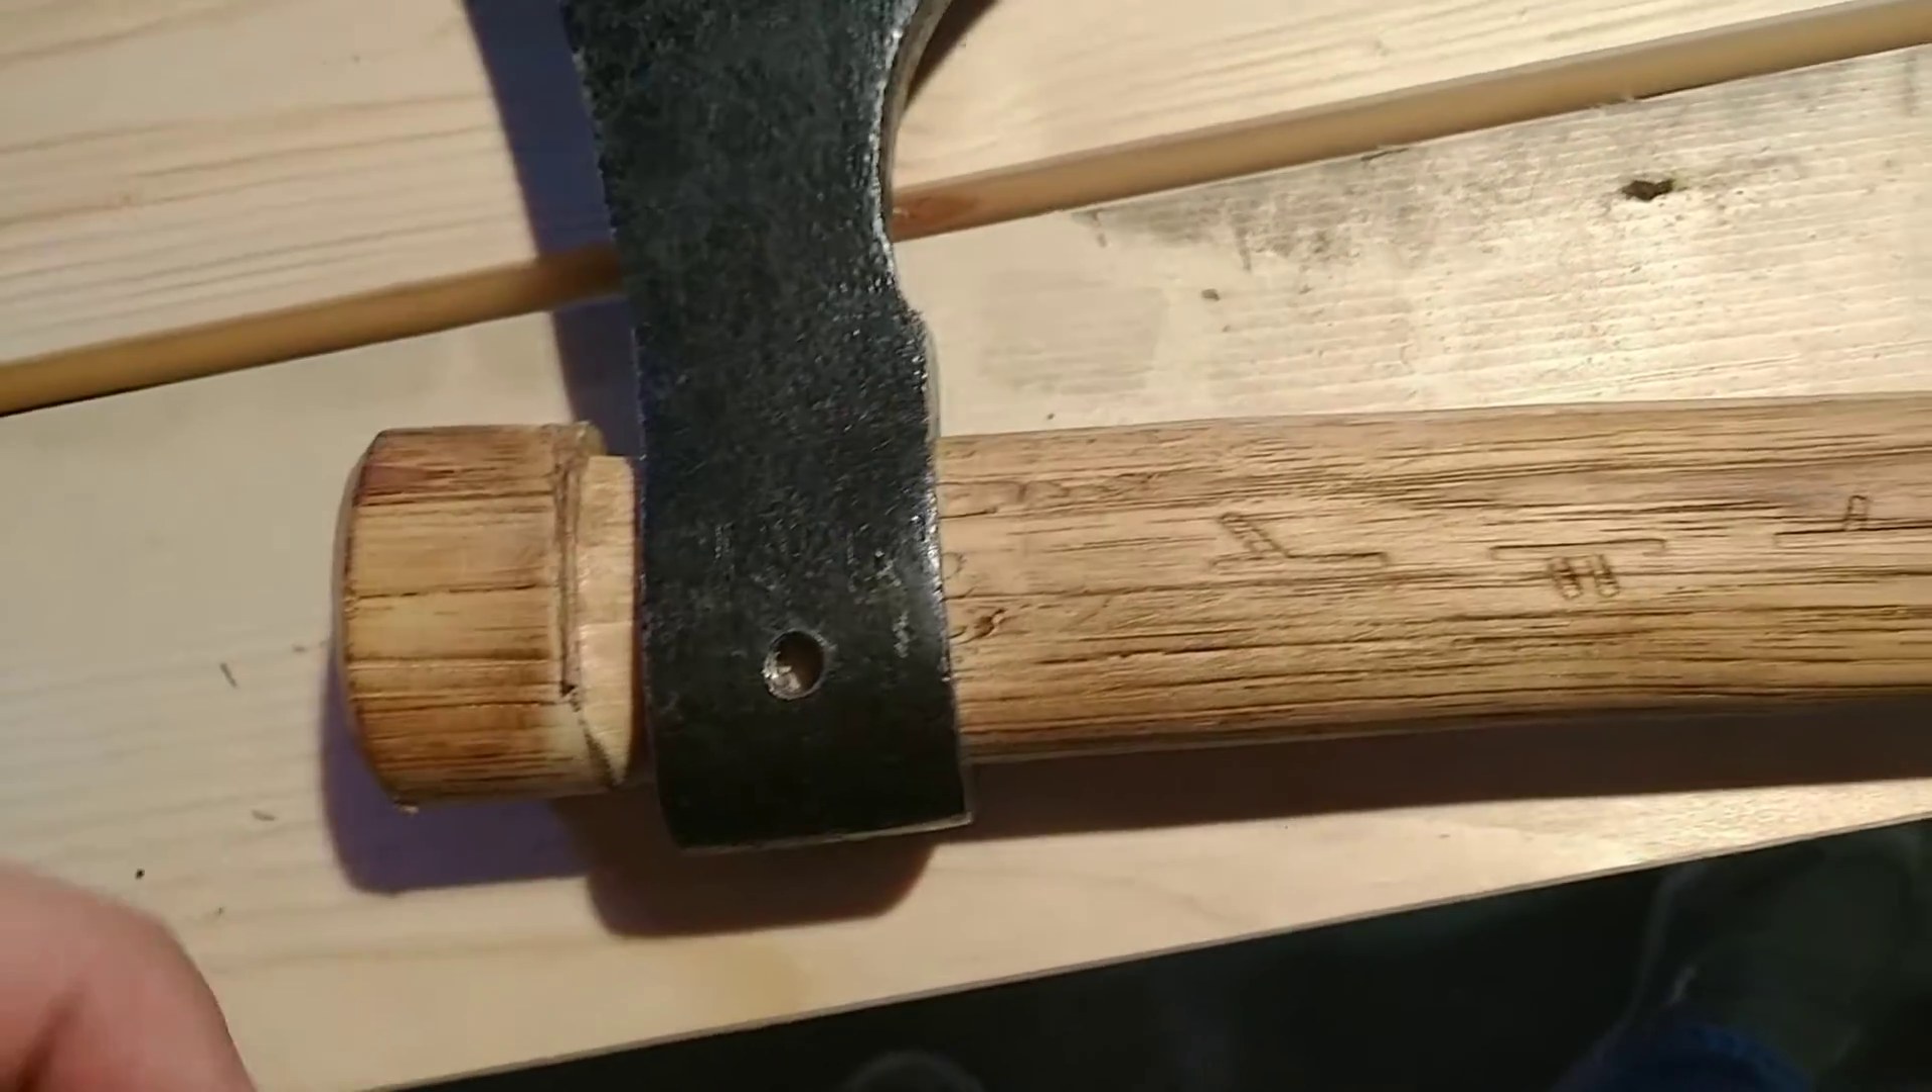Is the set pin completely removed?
Yes.